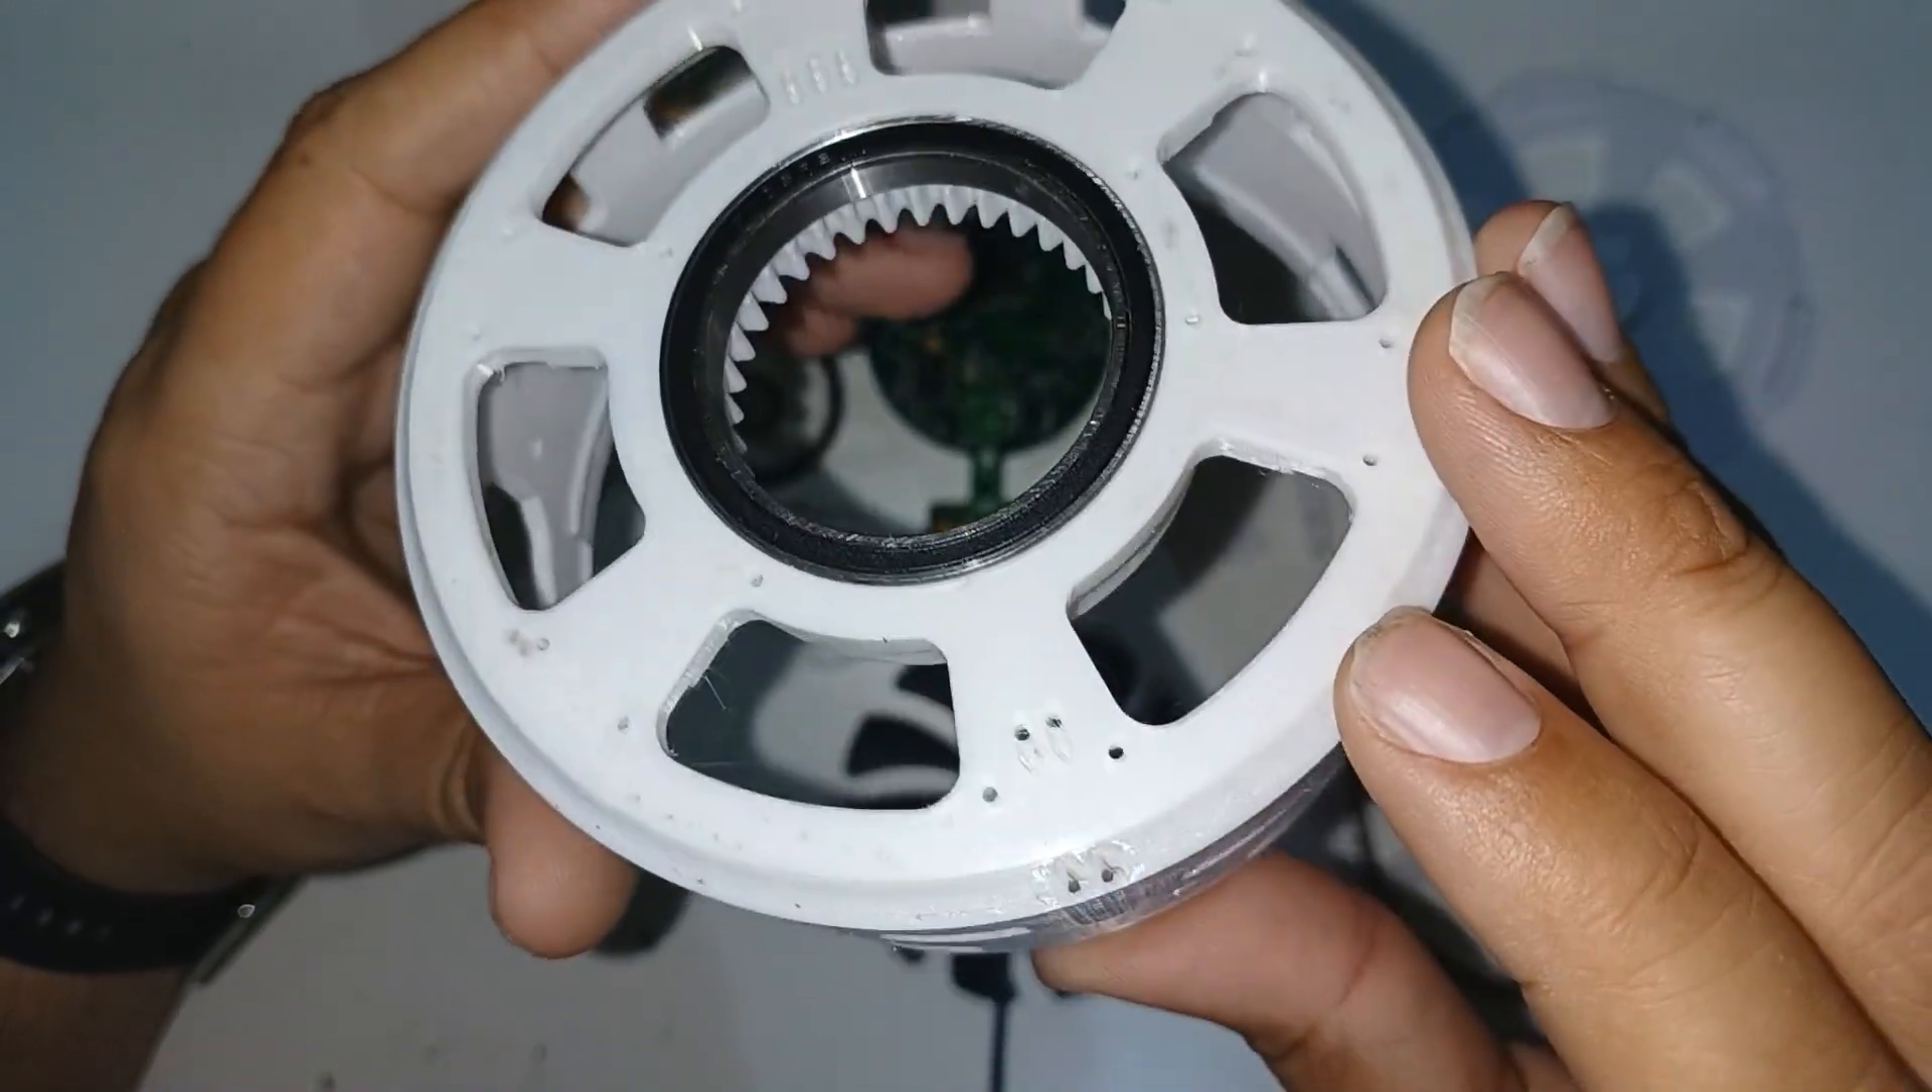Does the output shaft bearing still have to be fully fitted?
No.